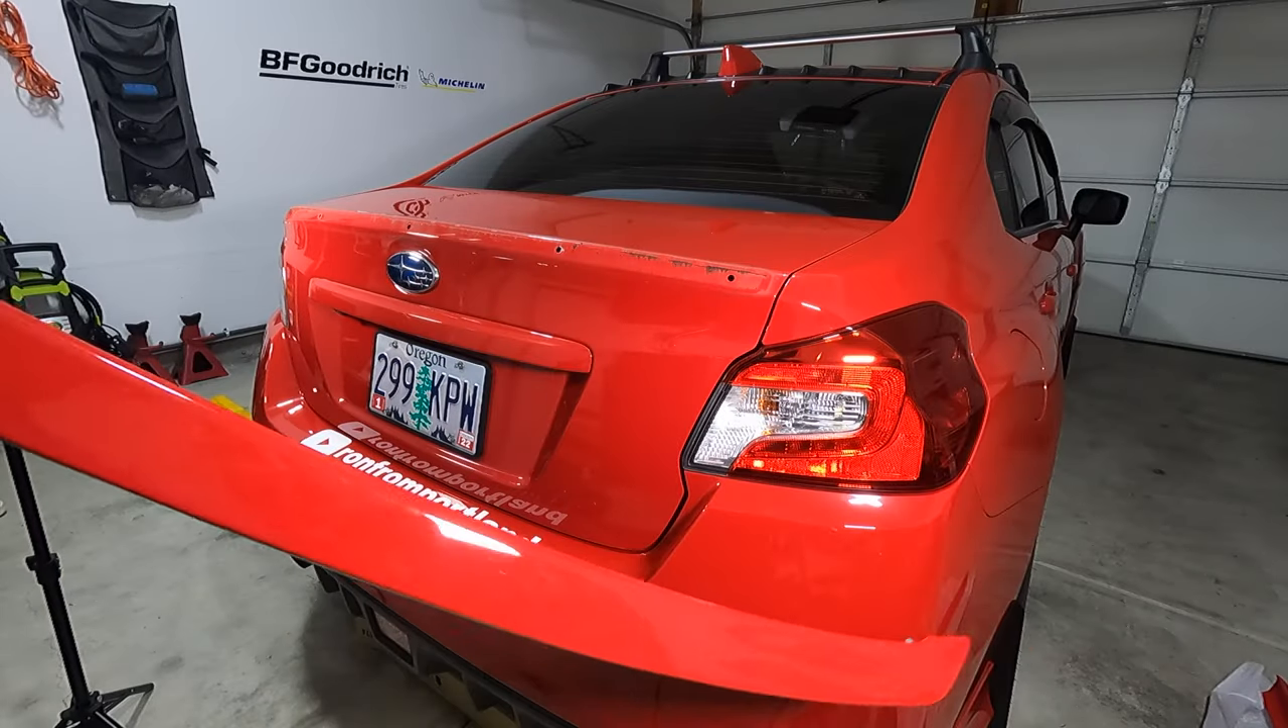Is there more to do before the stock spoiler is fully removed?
No.